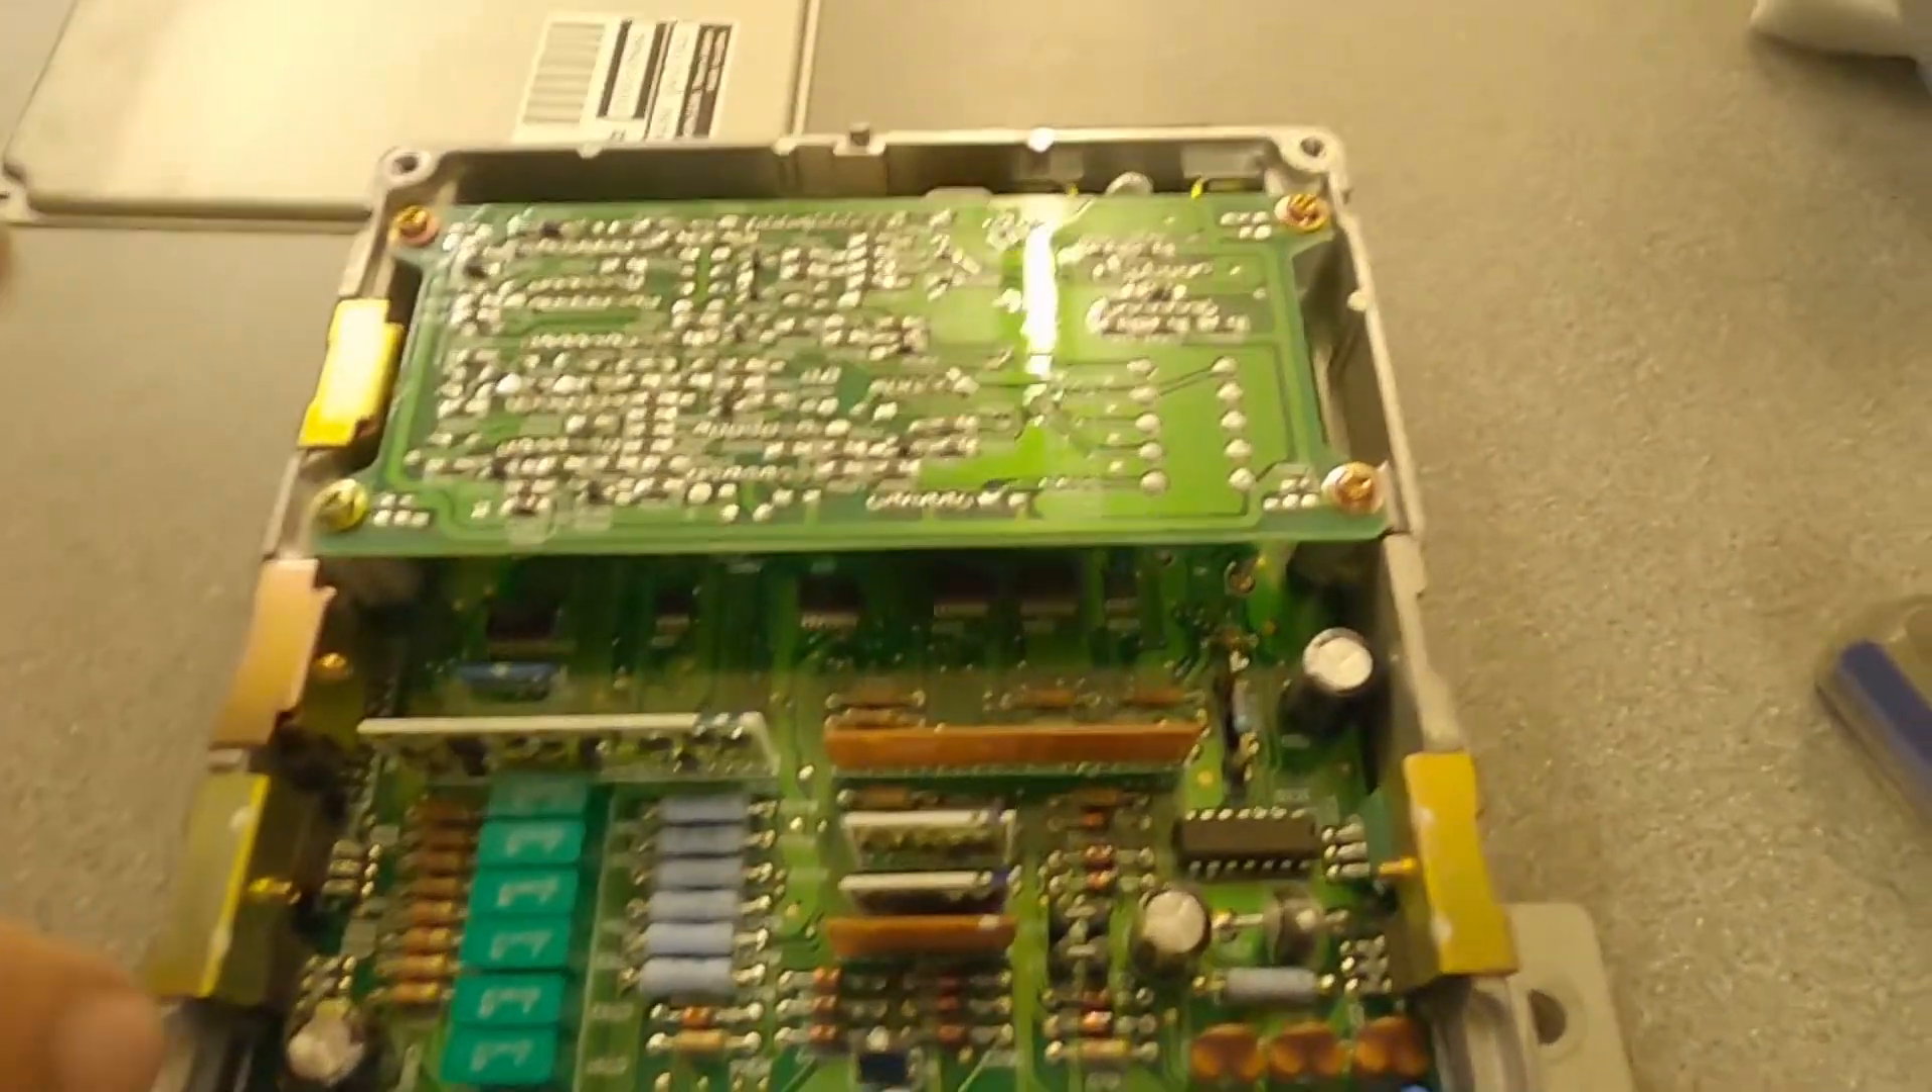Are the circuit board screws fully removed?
No.